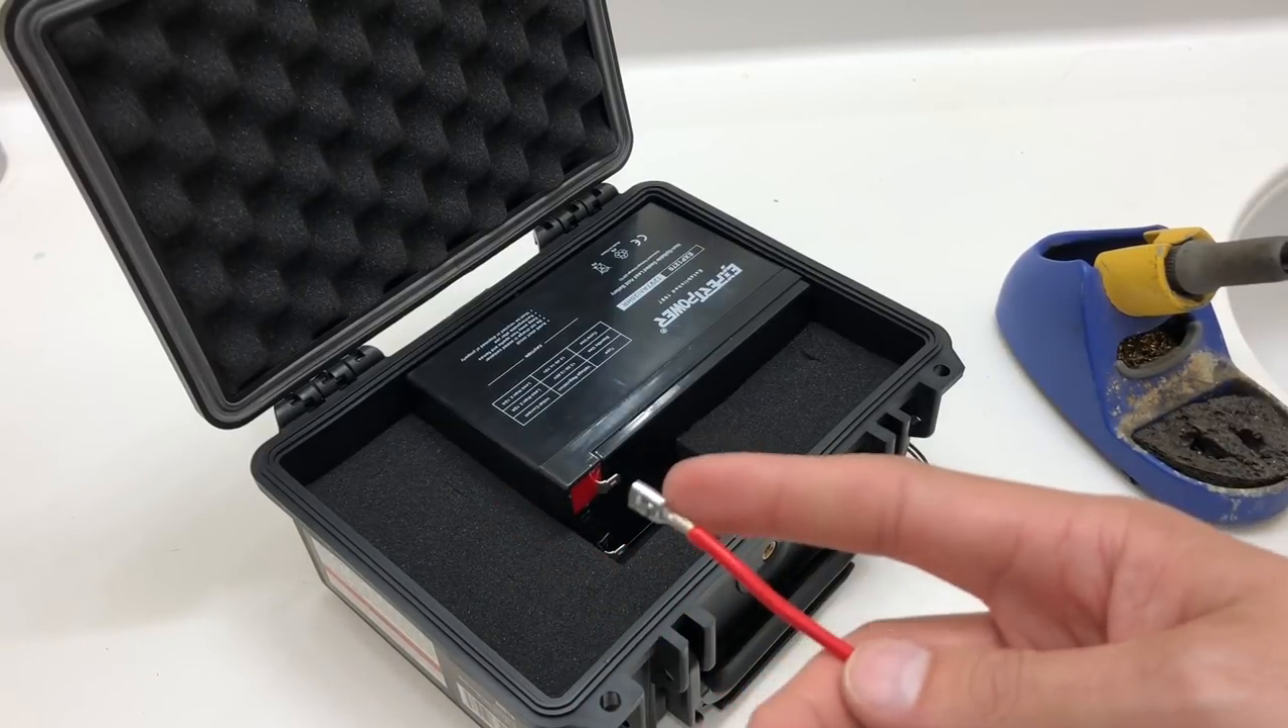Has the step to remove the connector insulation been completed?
Yes.